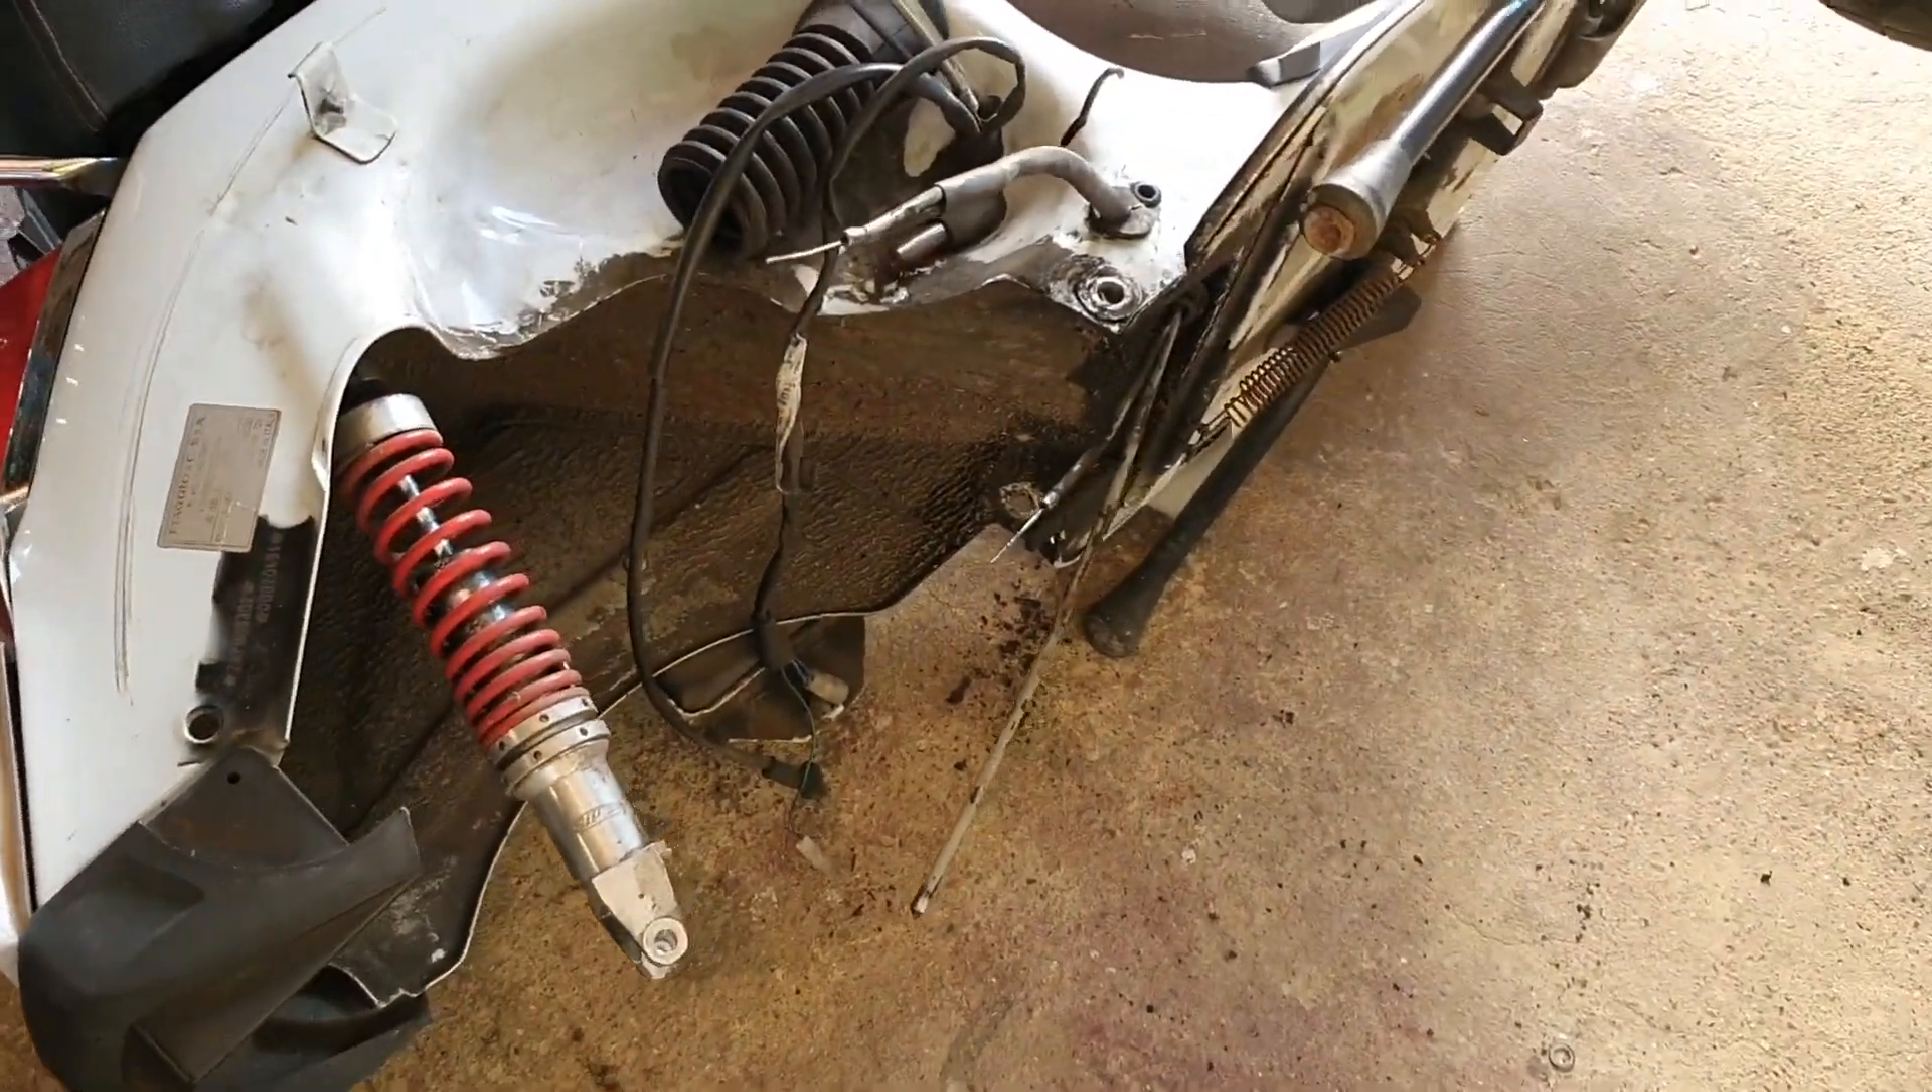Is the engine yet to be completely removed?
No.